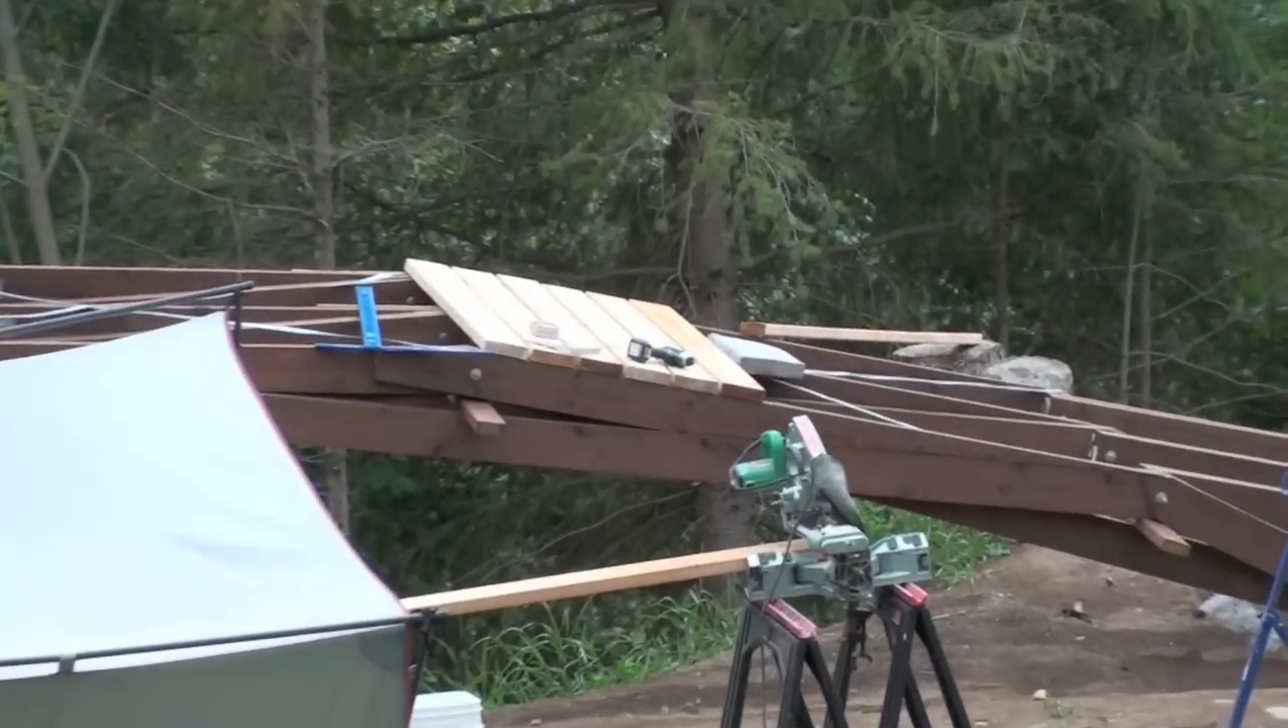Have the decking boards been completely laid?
No.